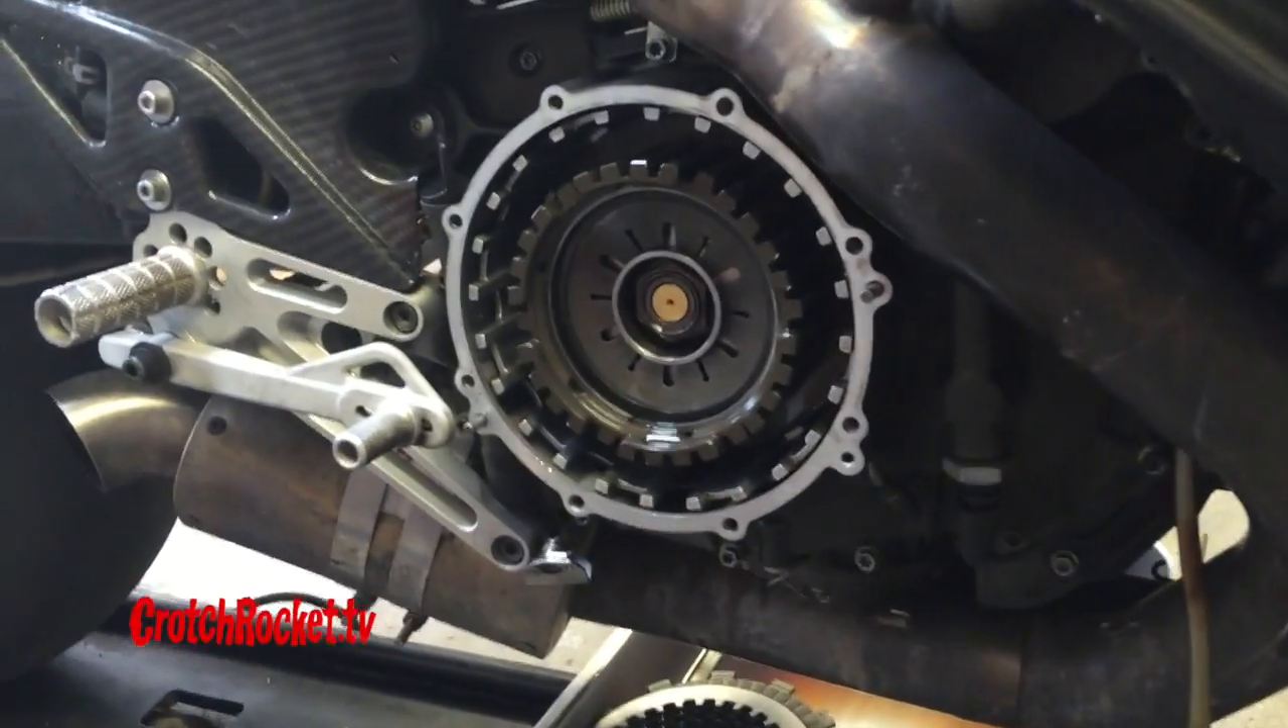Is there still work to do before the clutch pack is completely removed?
No.